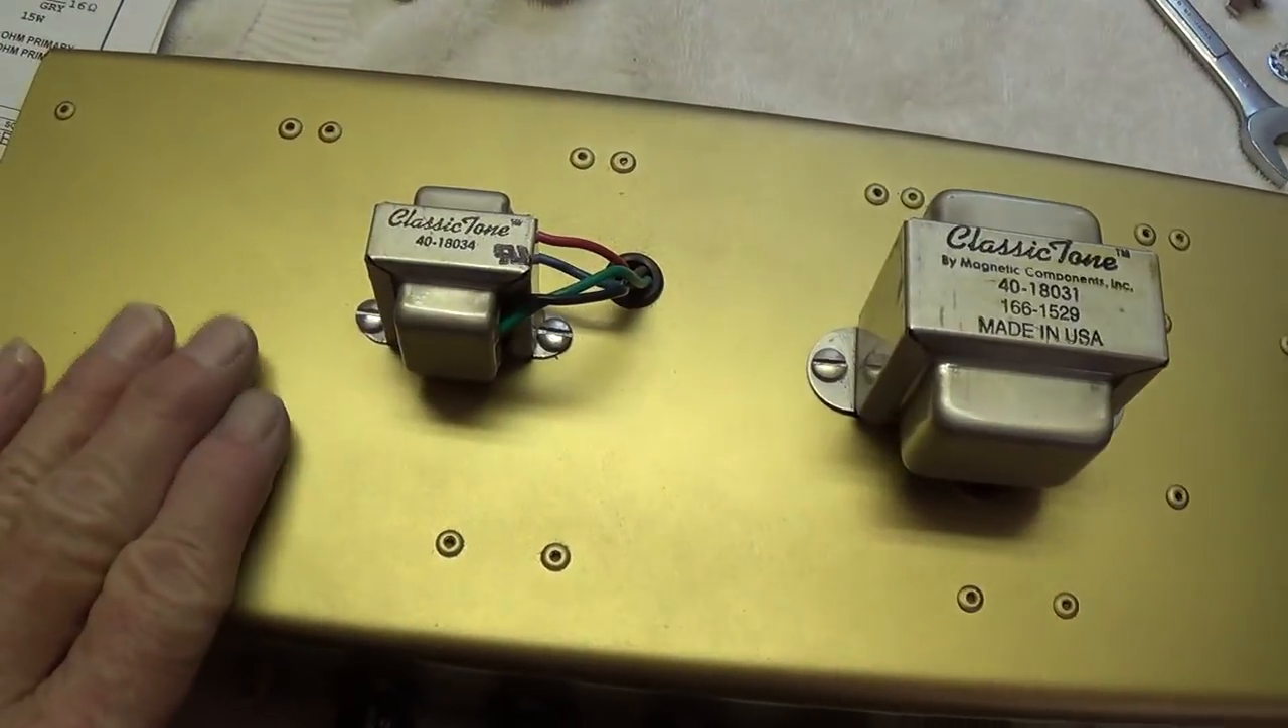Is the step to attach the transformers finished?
Yes.